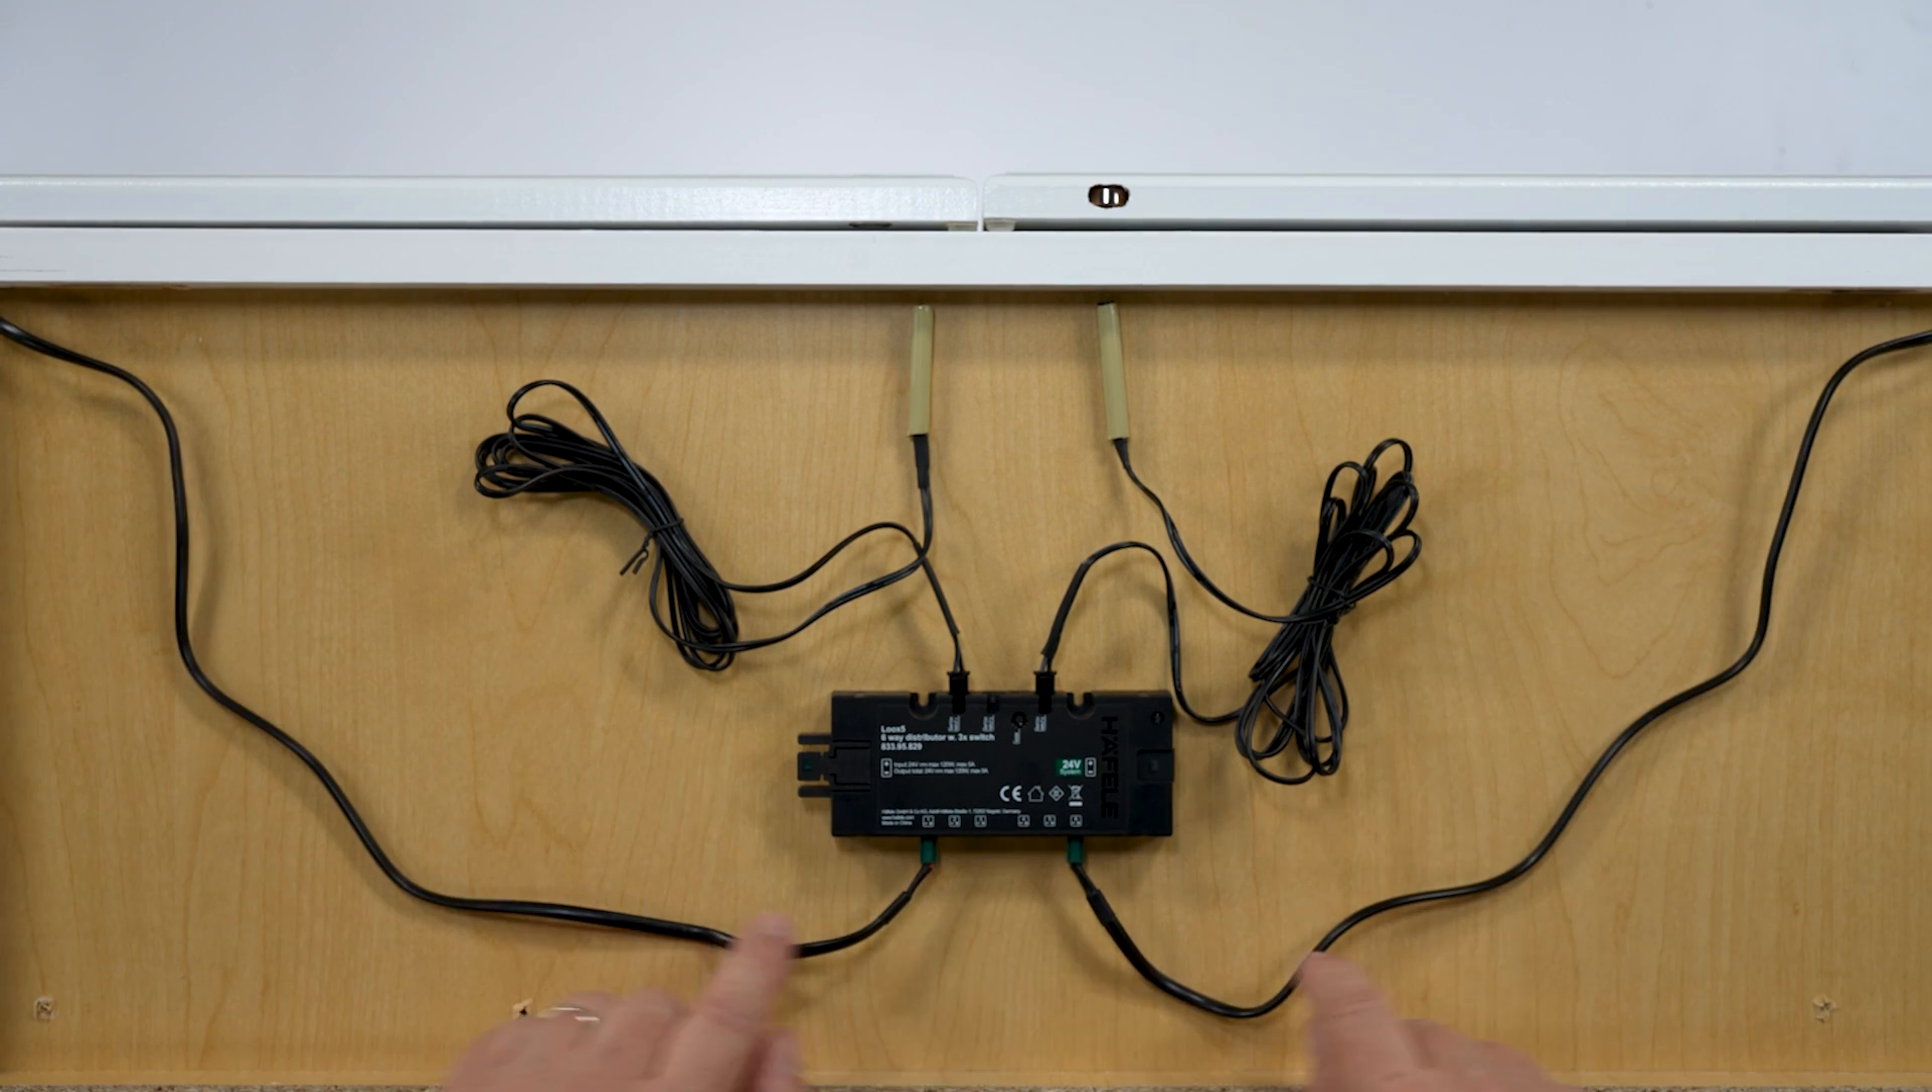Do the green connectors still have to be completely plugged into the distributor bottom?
No.